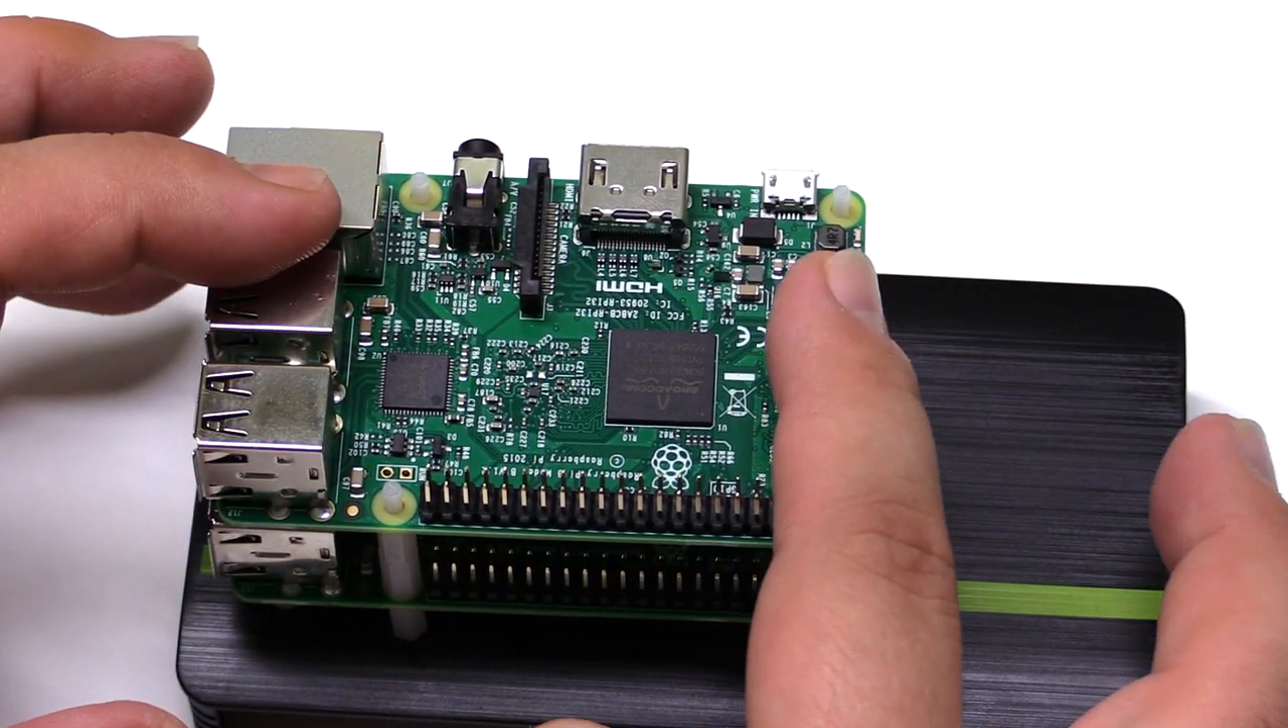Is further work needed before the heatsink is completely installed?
Yes.